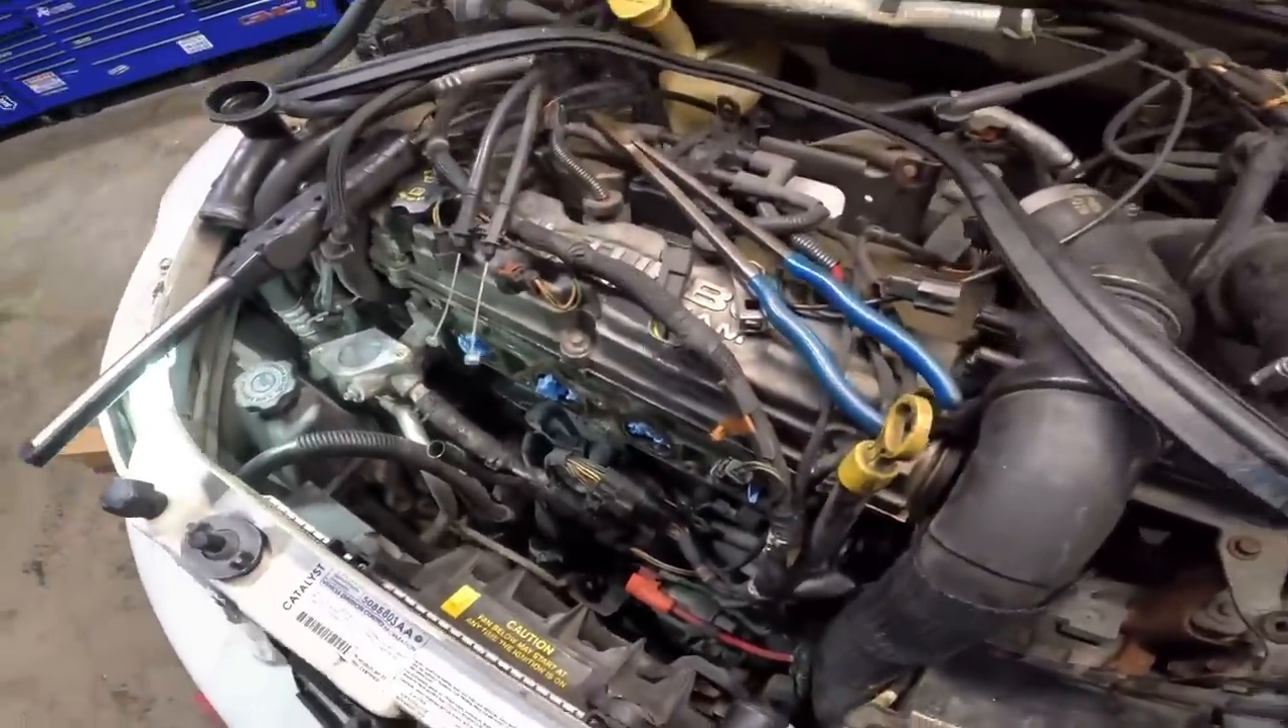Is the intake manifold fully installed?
No.